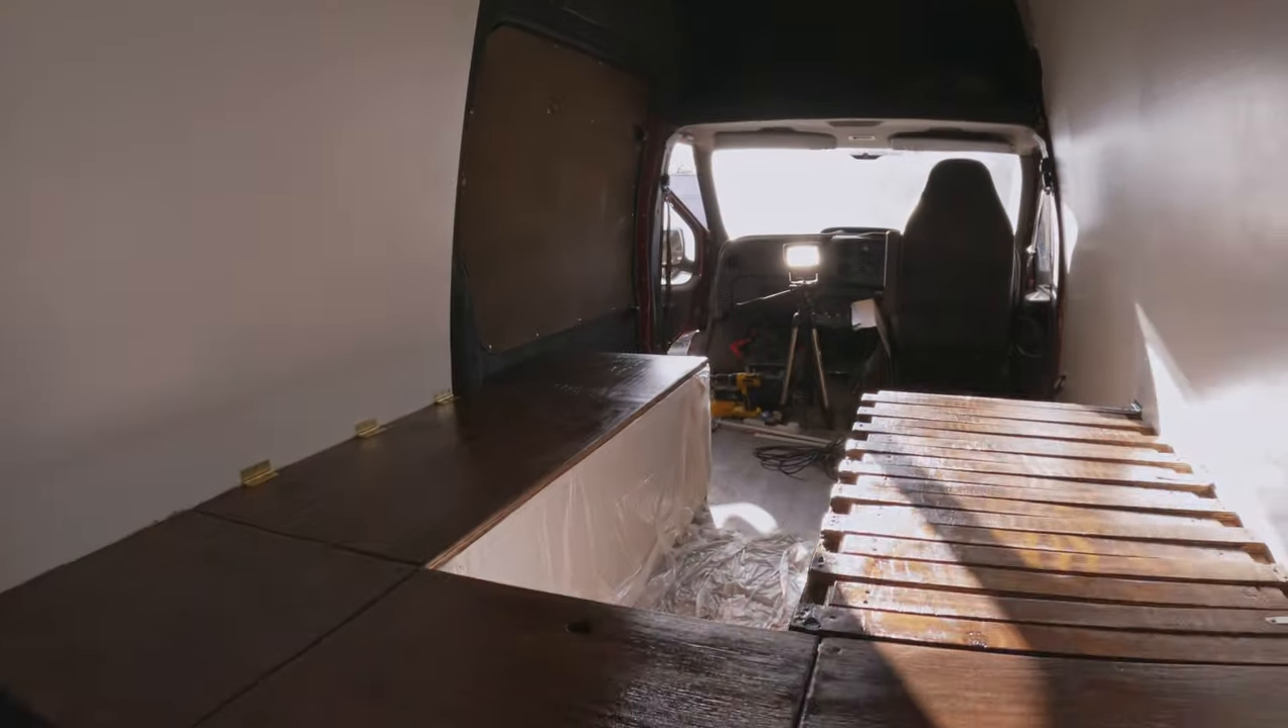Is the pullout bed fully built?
Yes.